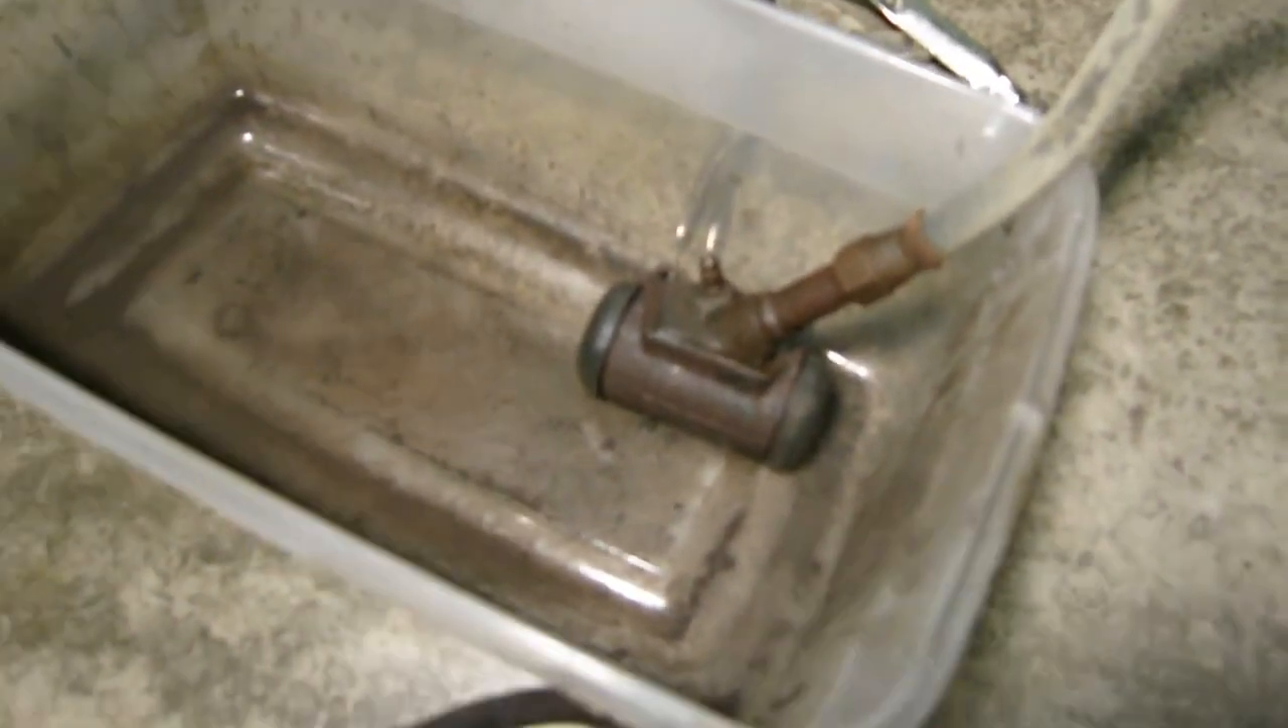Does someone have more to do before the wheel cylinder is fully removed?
No.